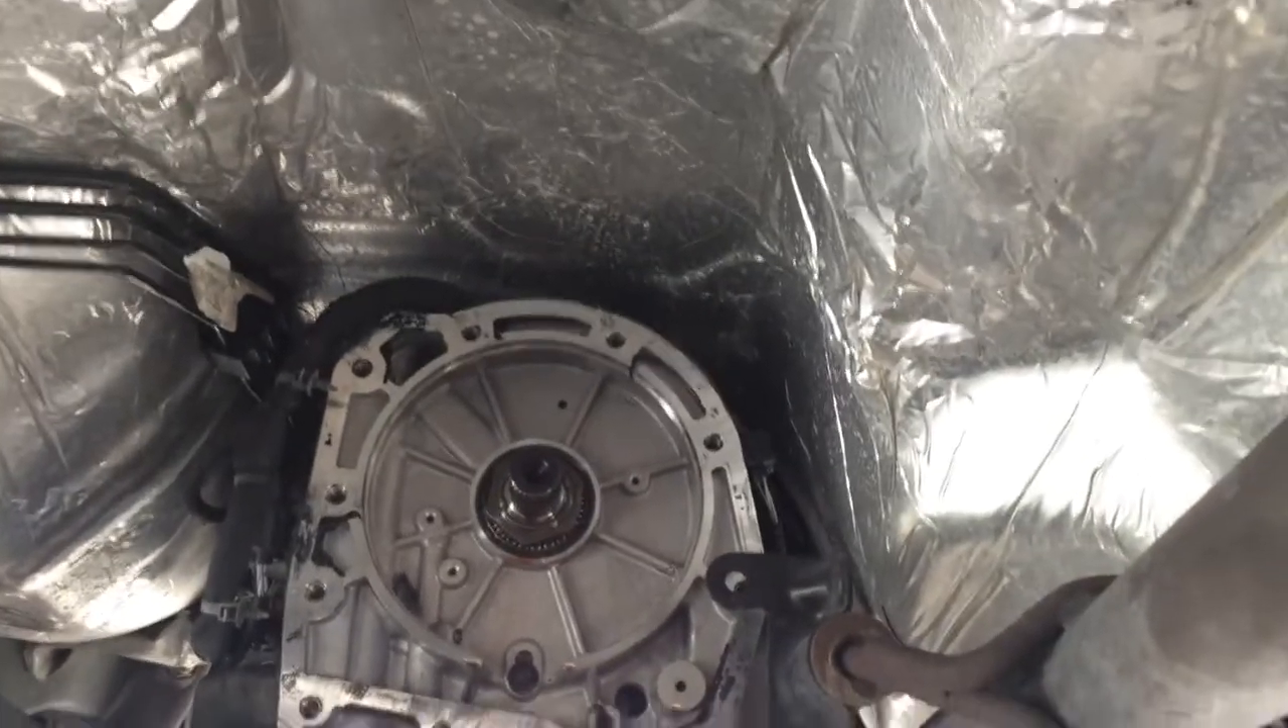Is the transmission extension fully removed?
Yes.